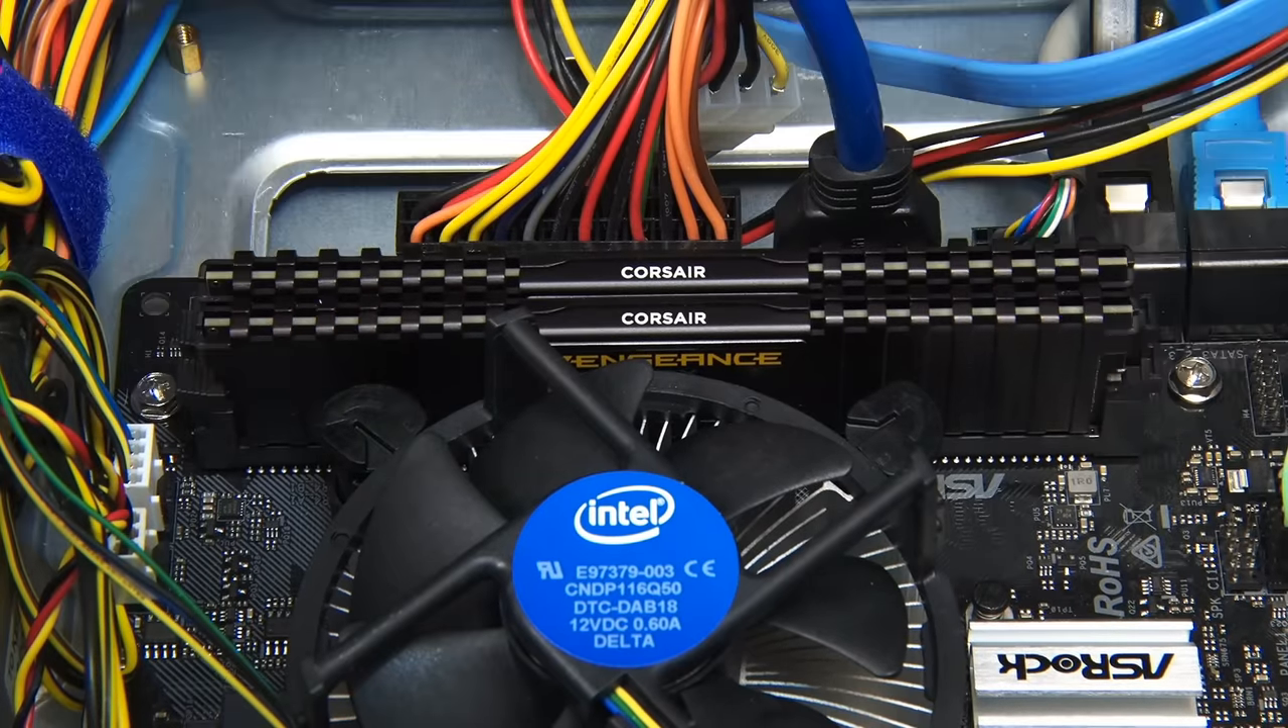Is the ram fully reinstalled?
Yes.